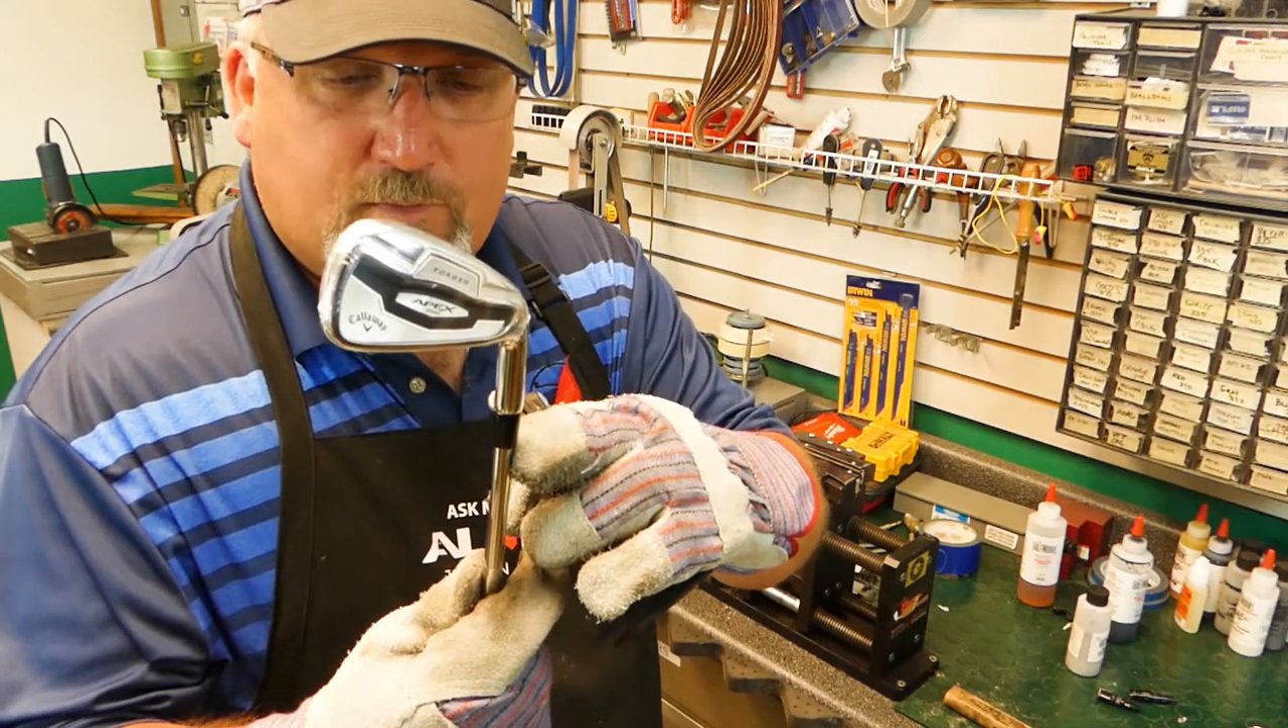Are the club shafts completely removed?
No.